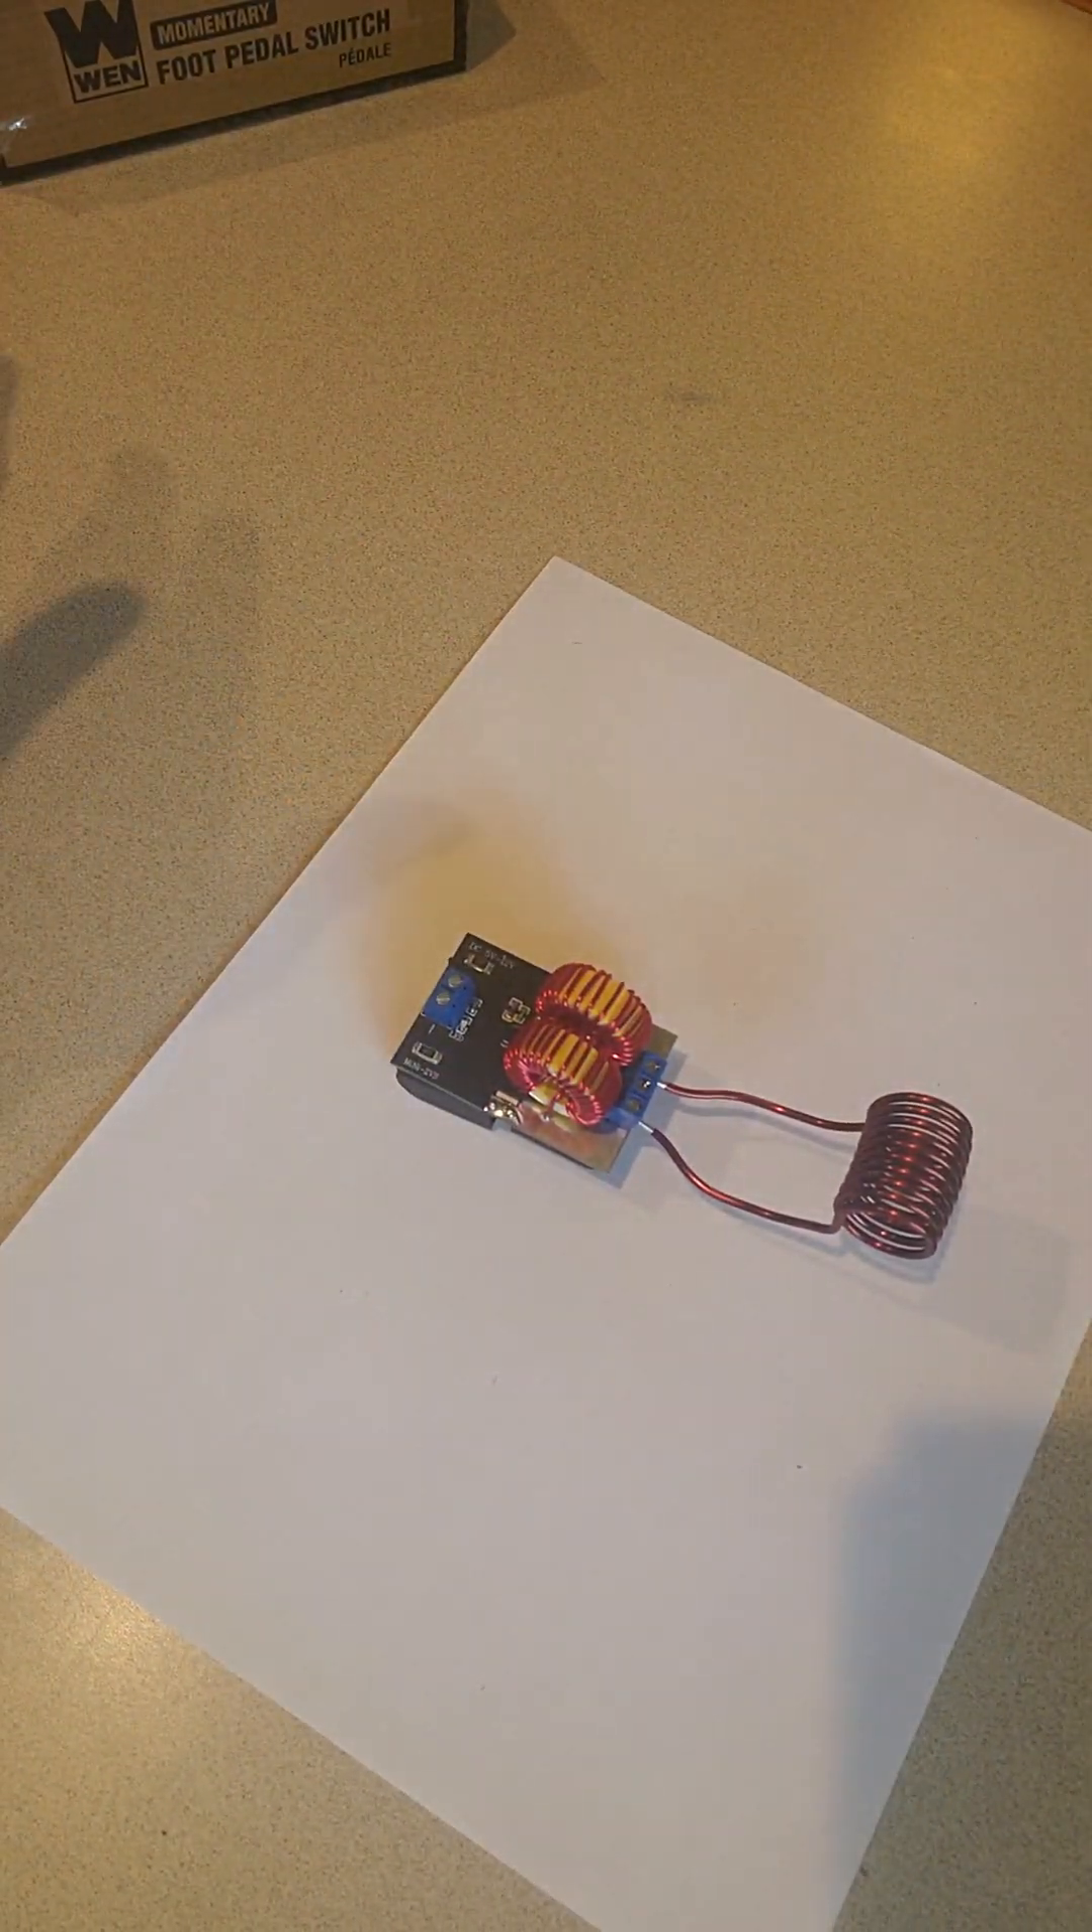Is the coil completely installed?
Yes.